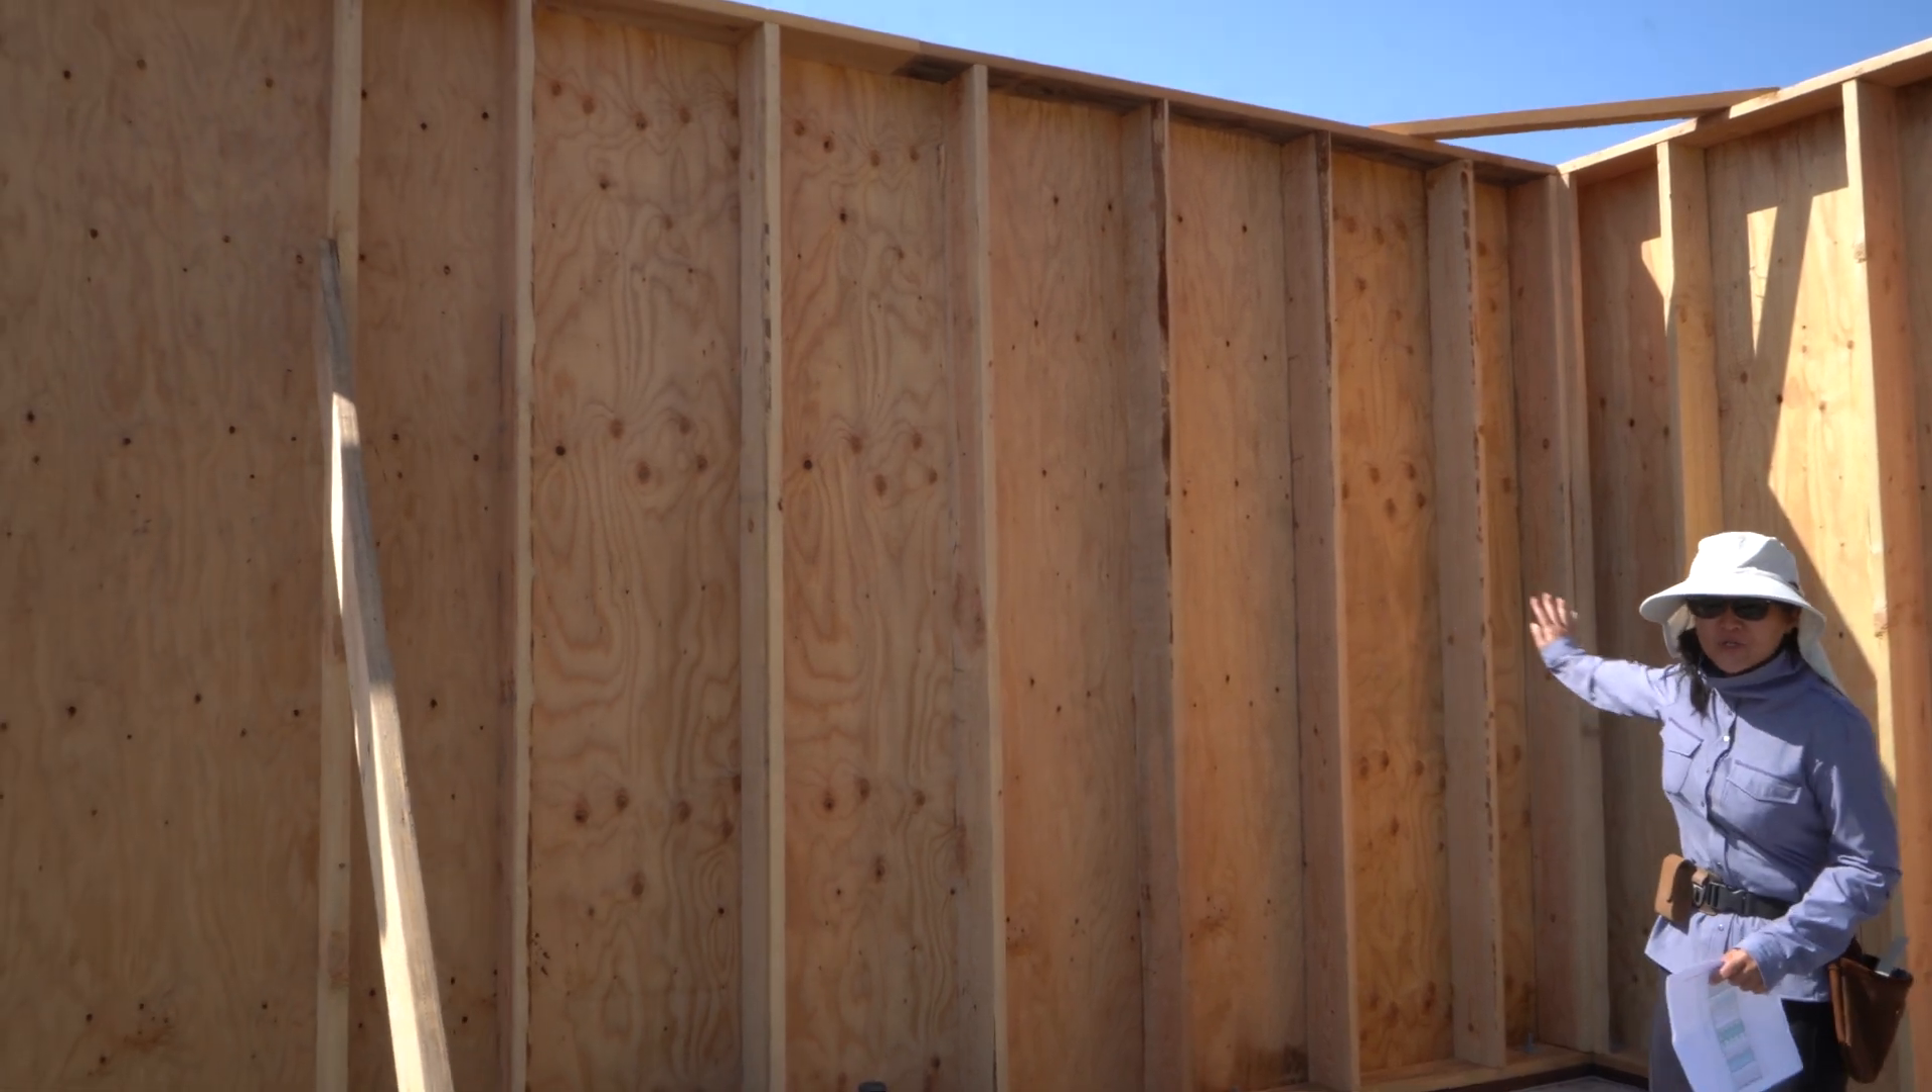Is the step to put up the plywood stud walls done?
Yes.